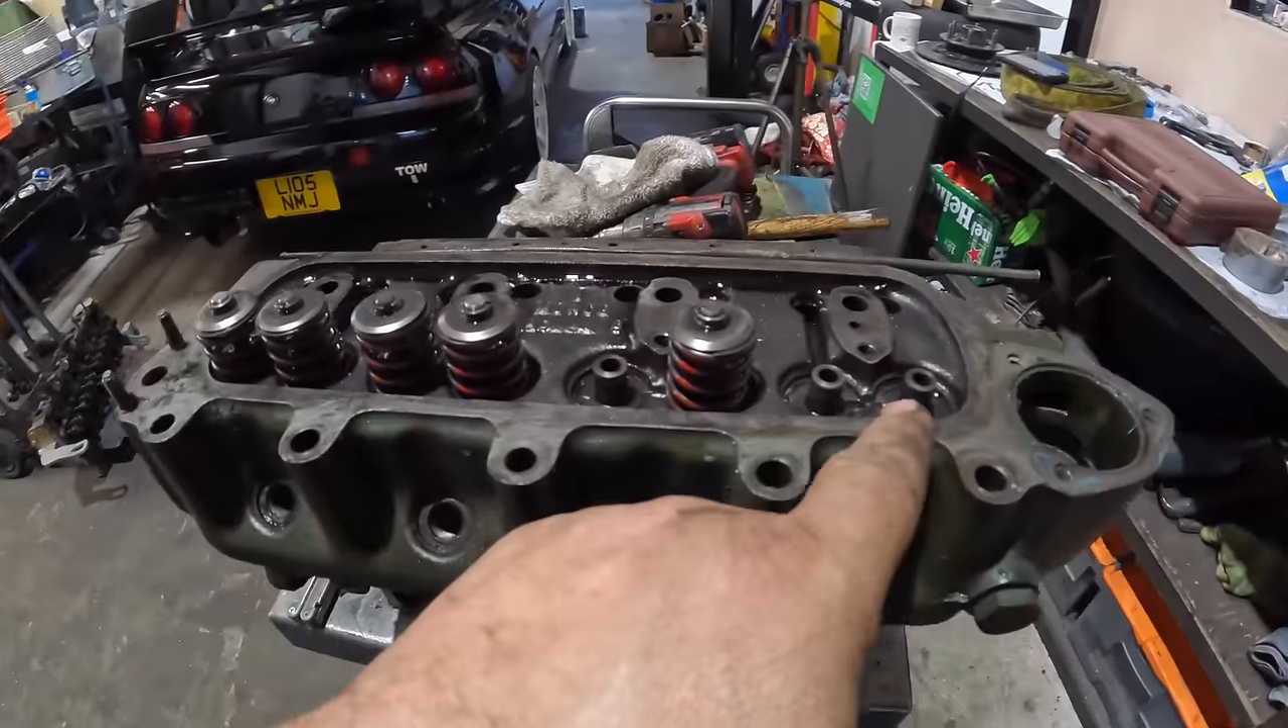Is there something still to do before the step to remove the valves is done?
Yes.